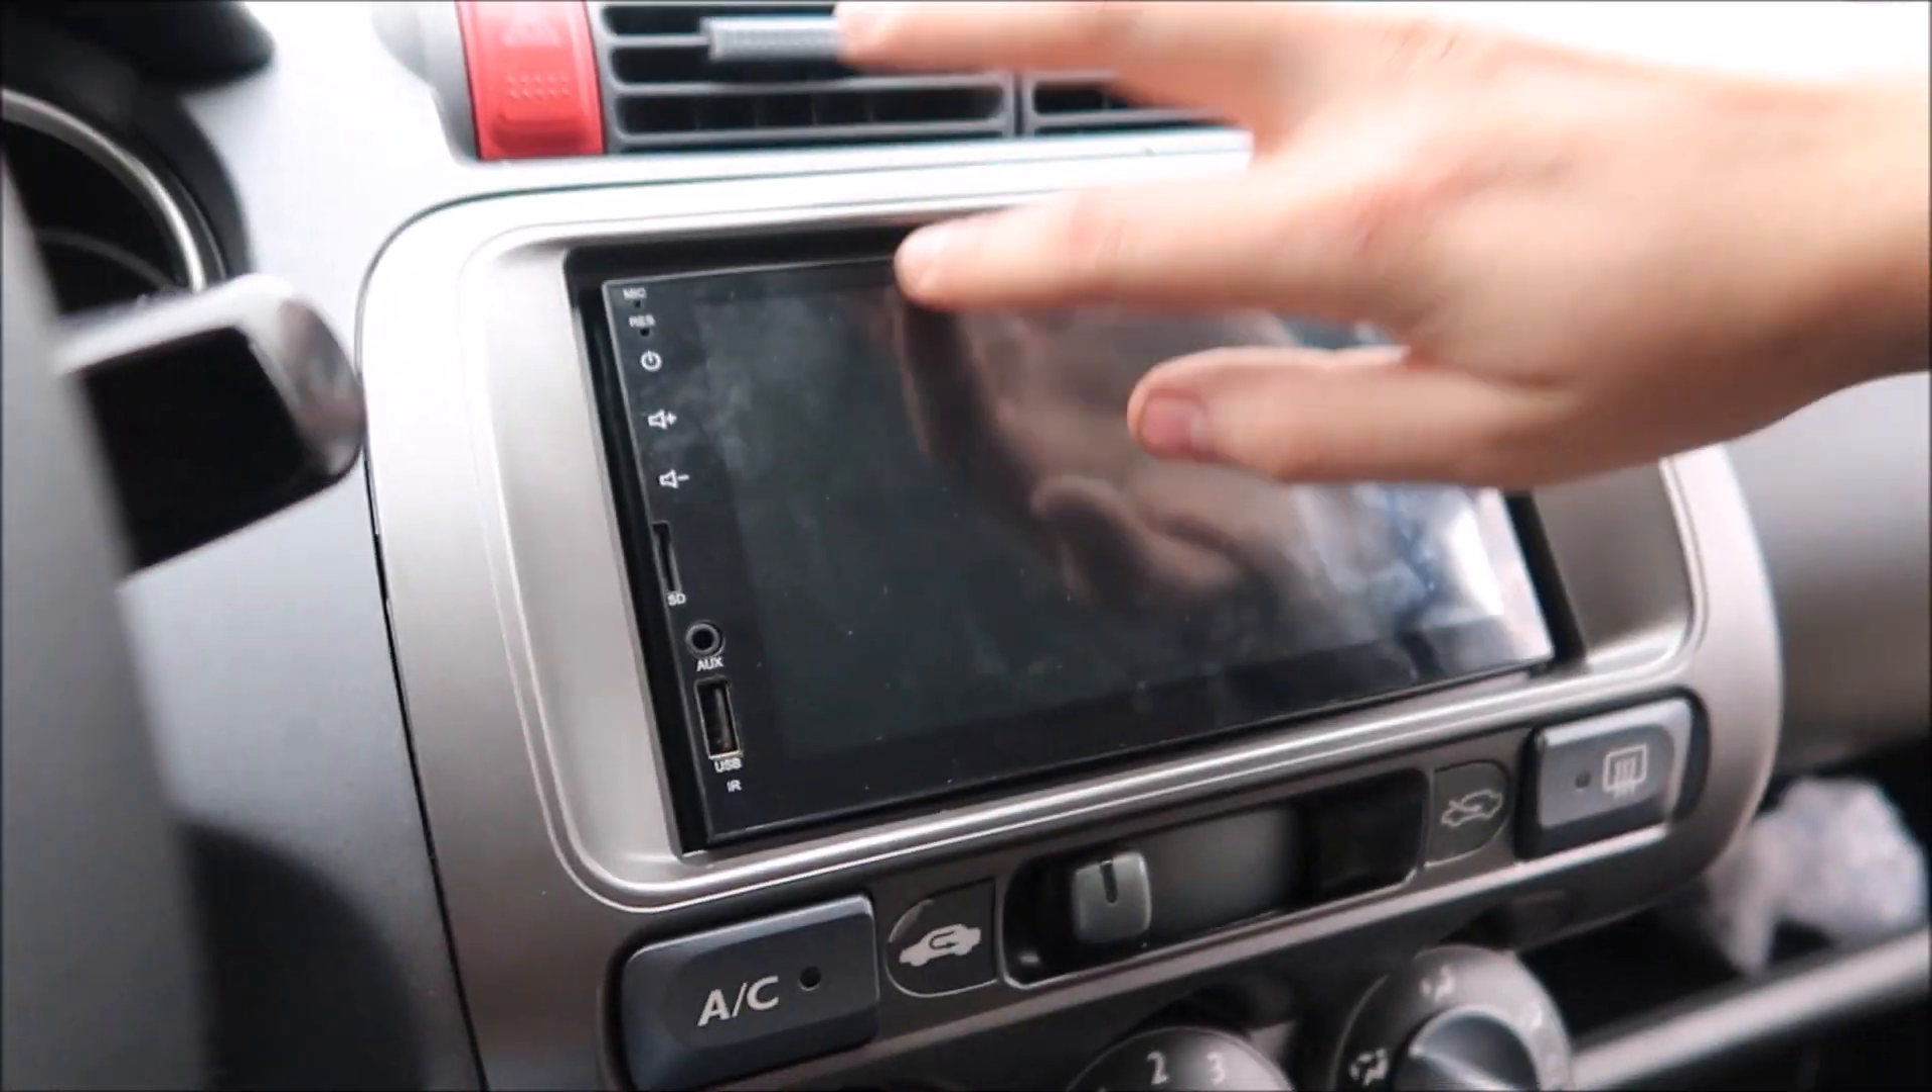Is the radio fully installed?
Yes.